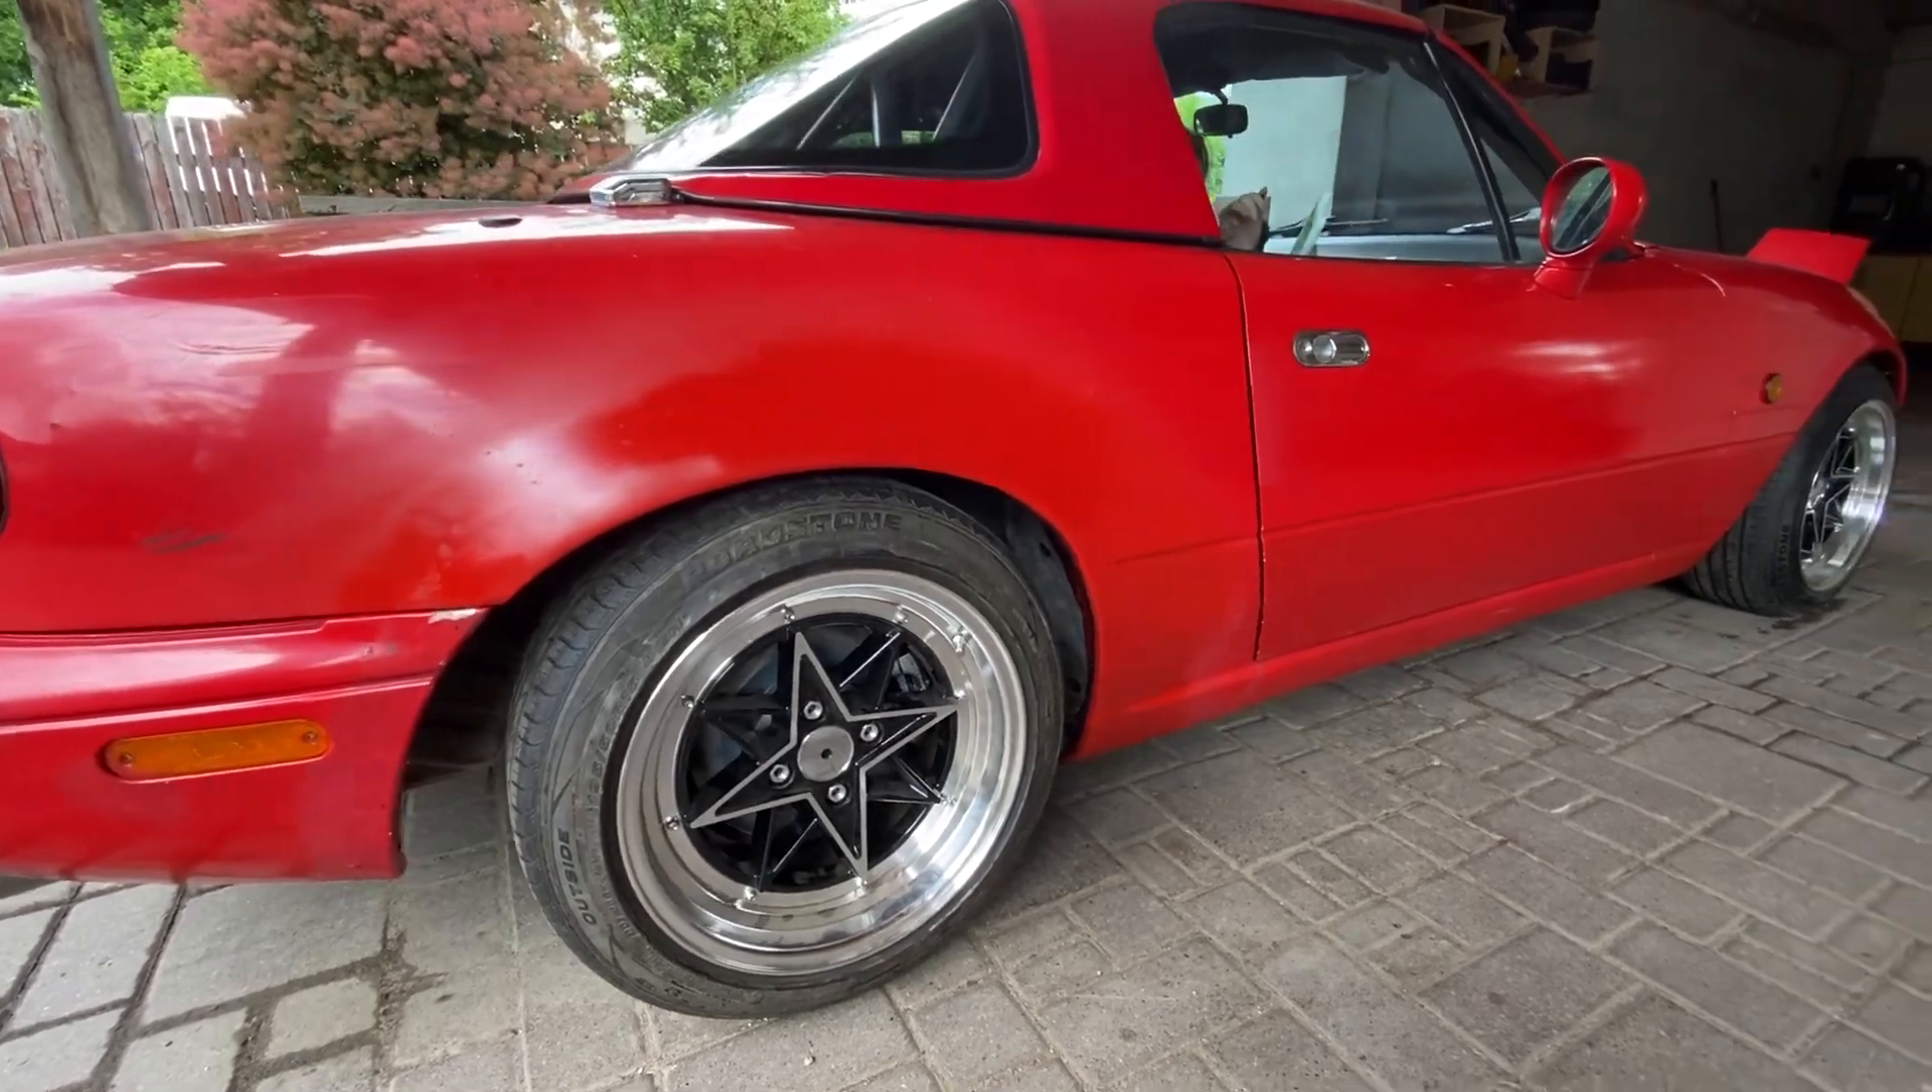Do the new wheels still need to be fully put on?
No.